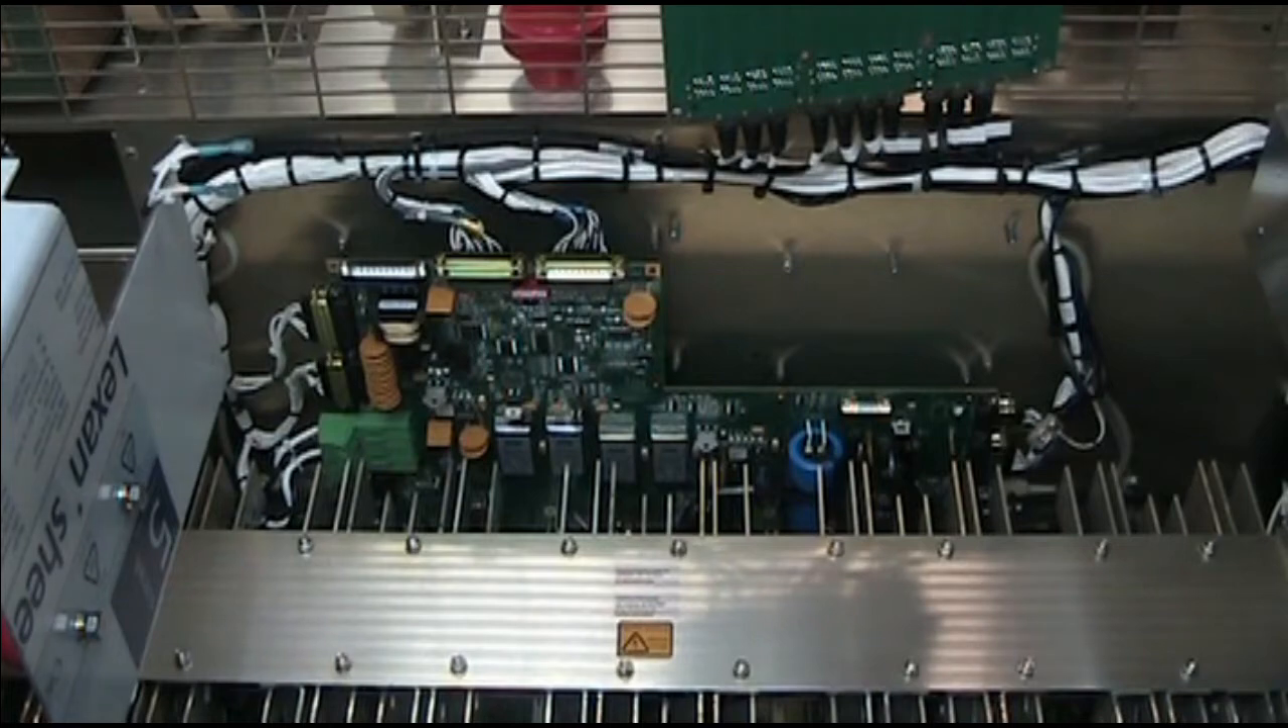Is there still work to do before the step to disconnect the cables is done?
Yes.